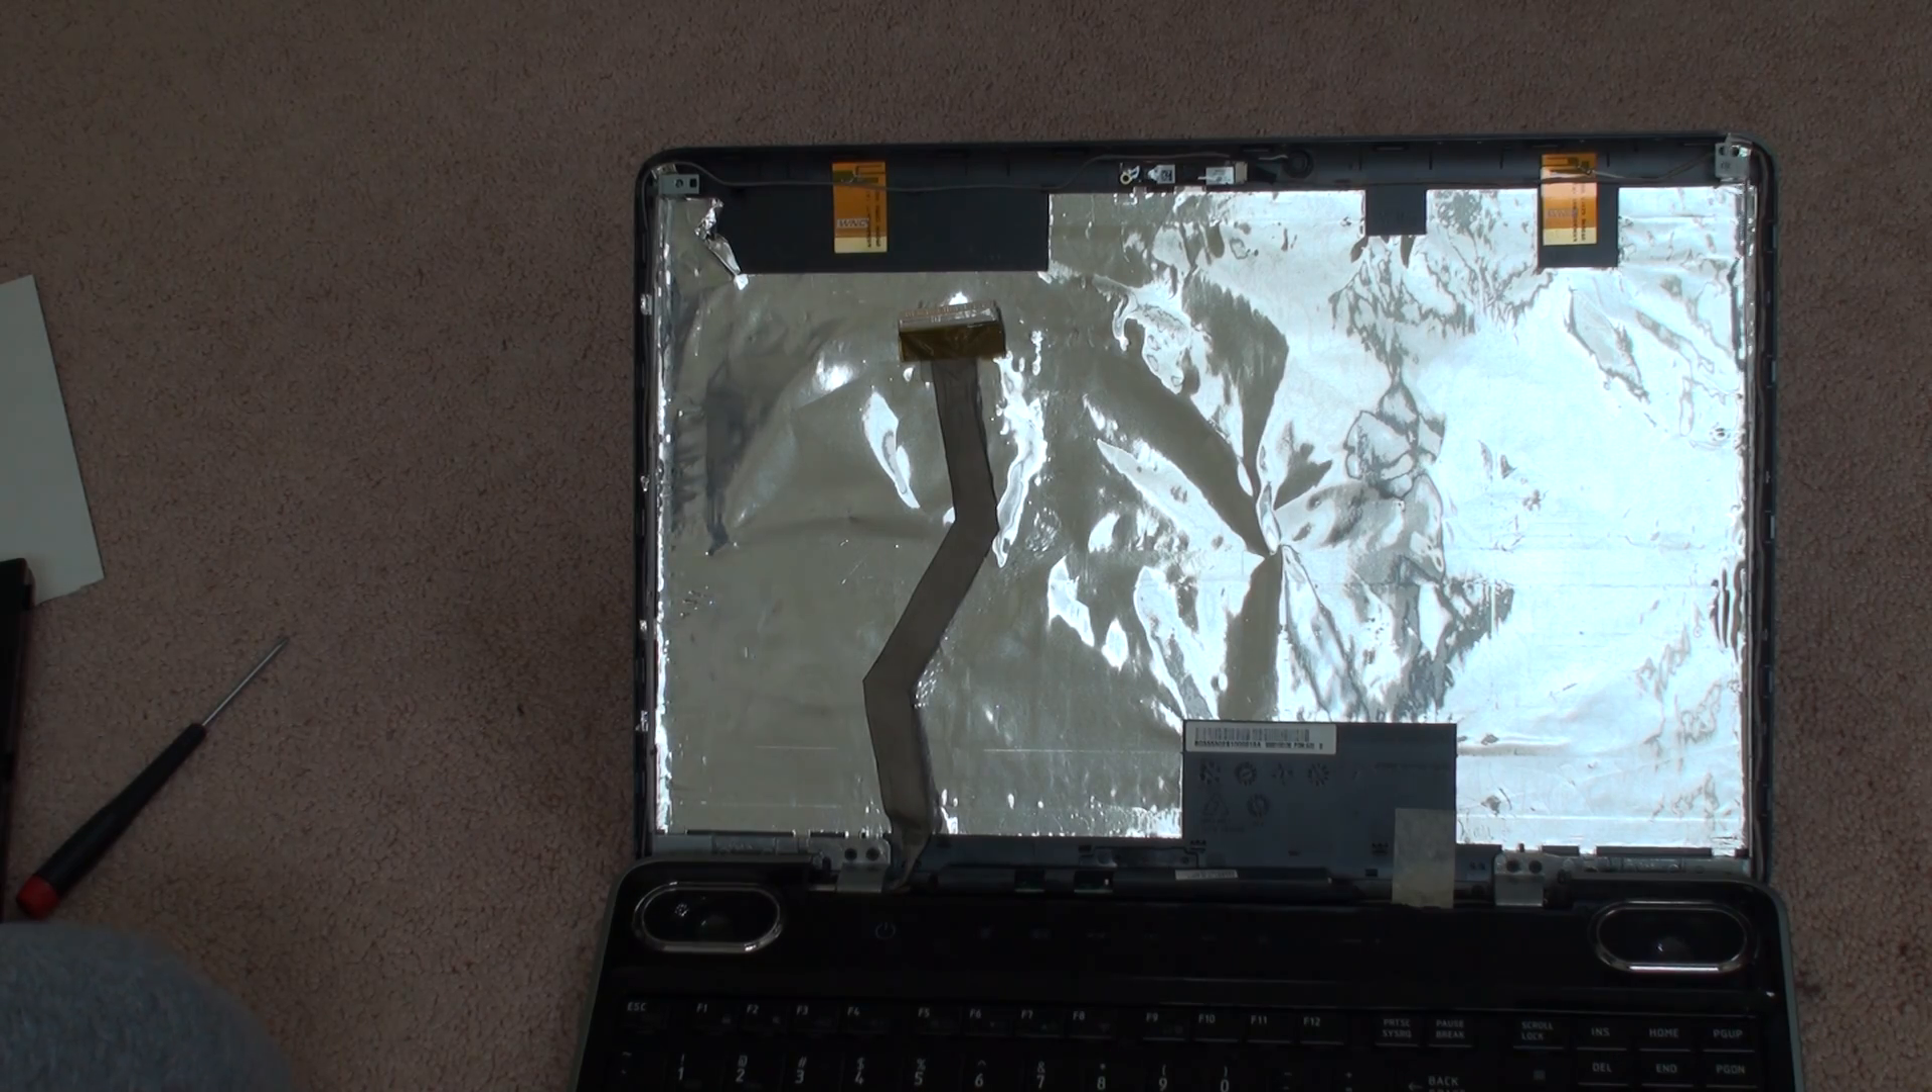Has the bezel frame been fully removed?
Yes.